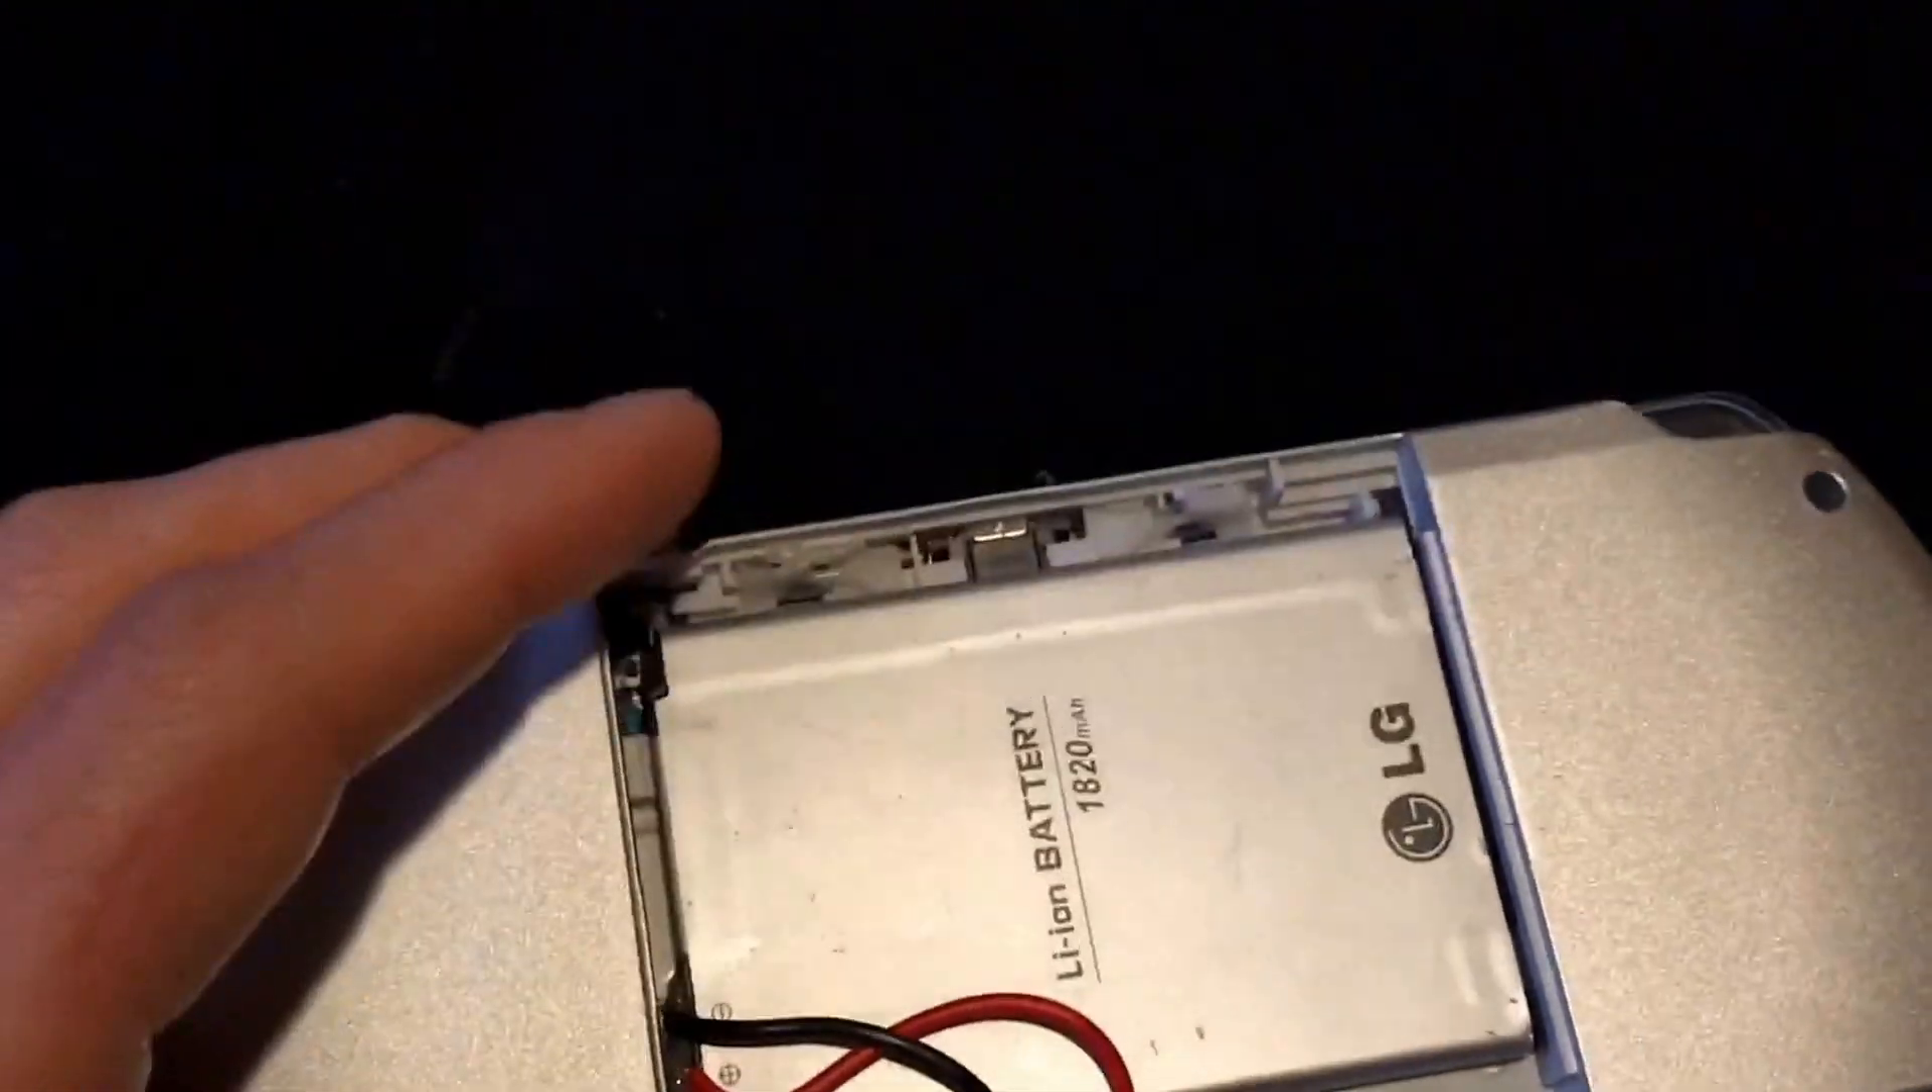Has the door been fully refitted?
No.